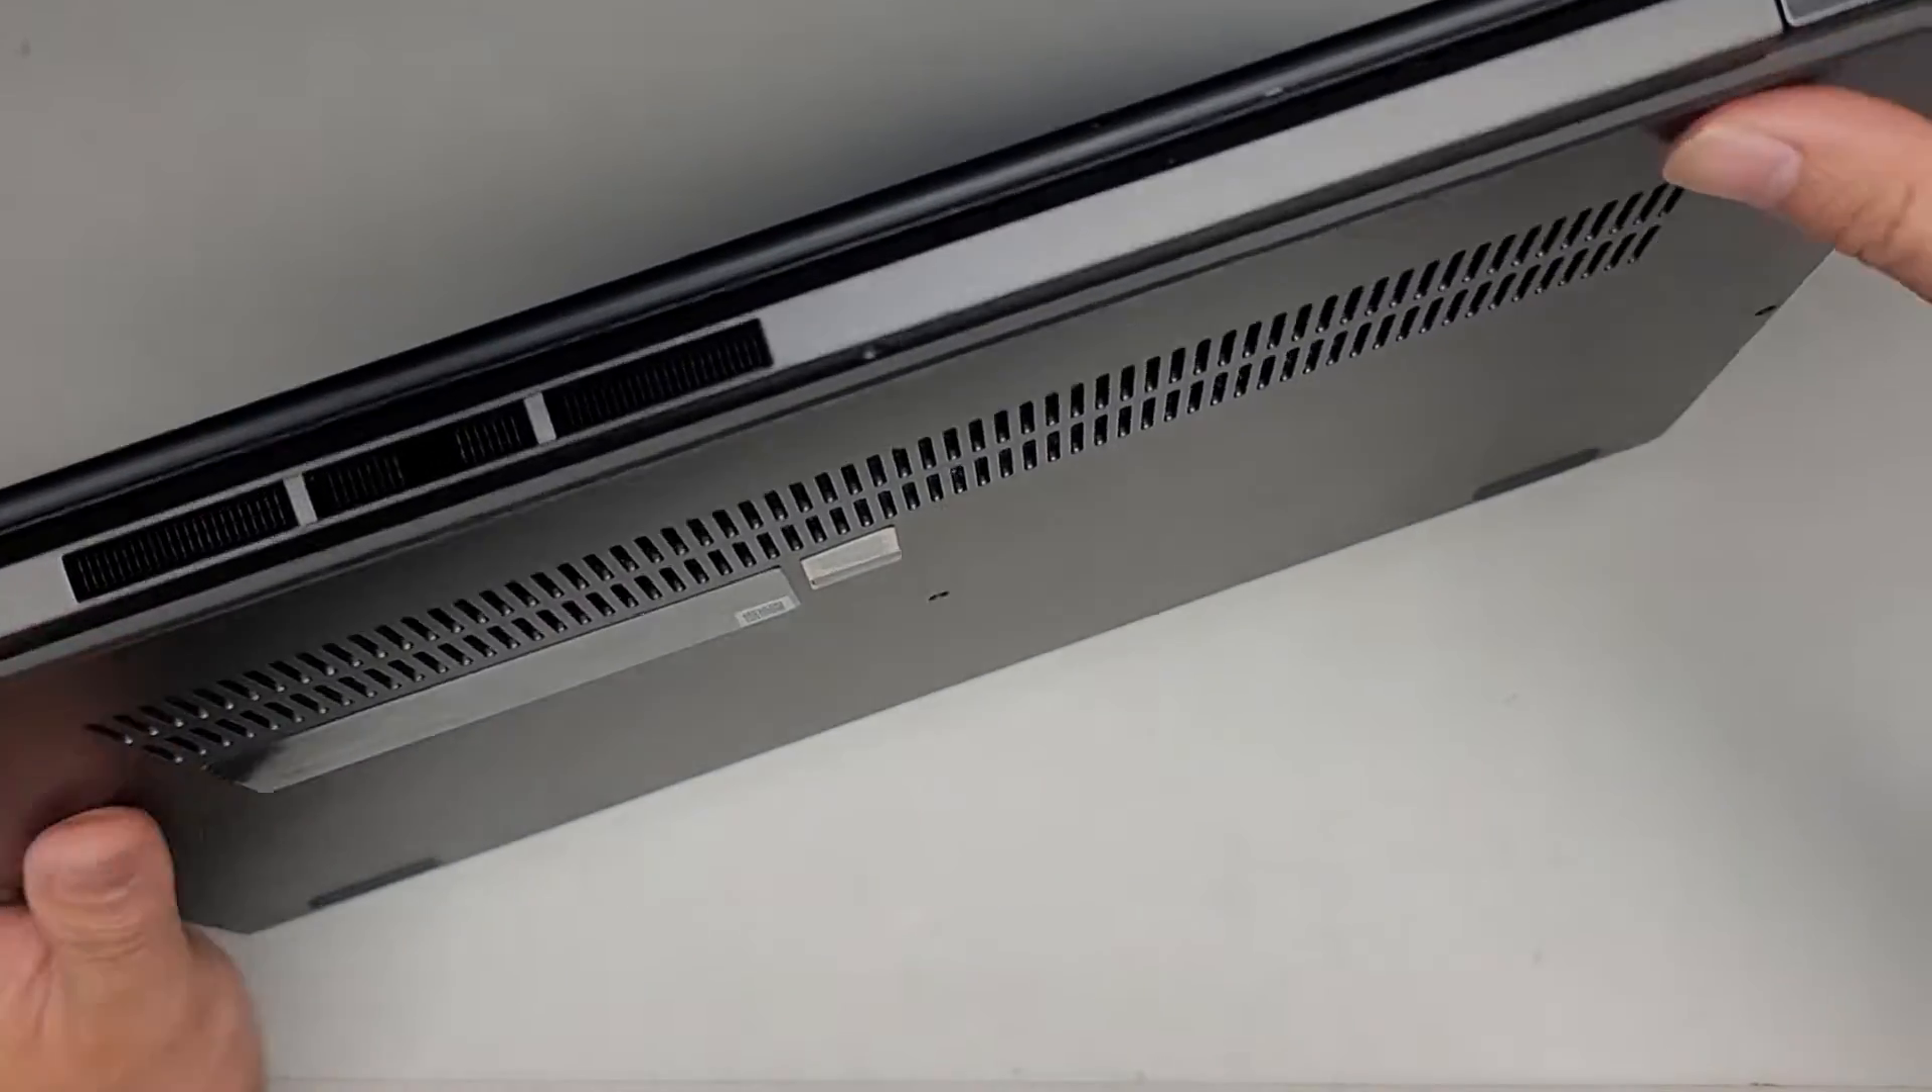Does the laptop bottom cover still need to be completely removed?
Yes.